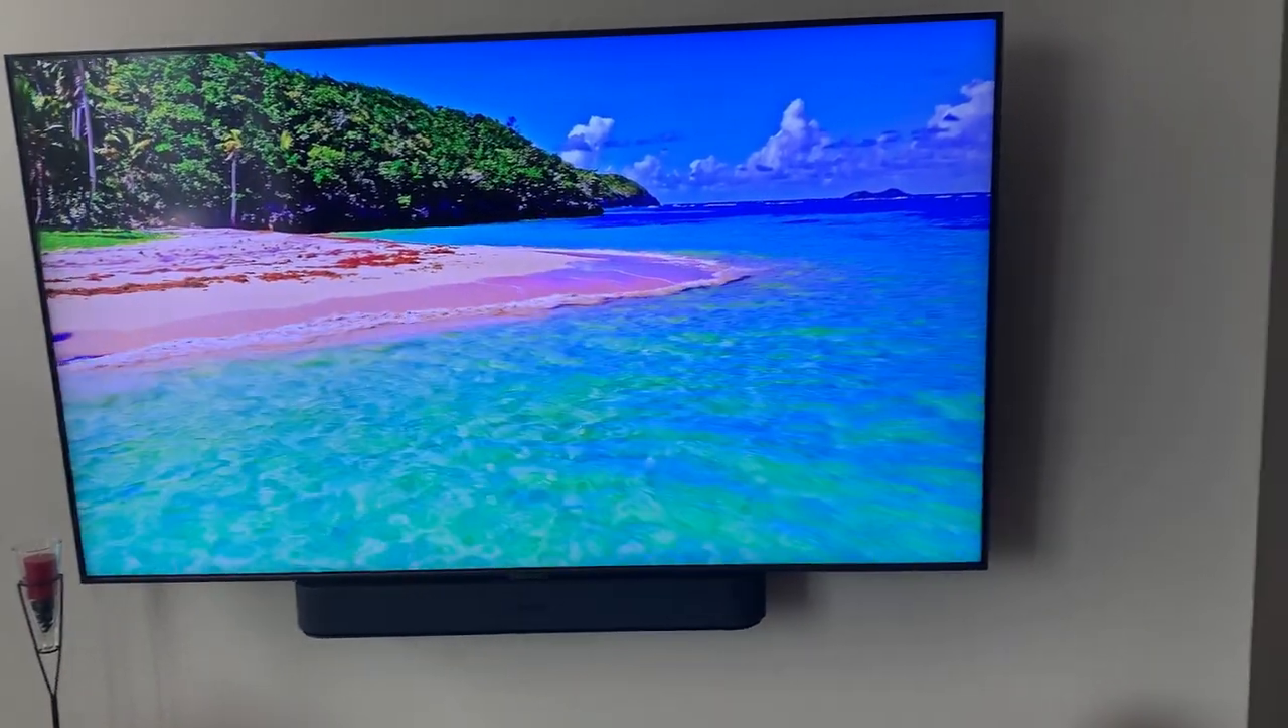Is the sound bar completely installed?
Yes.